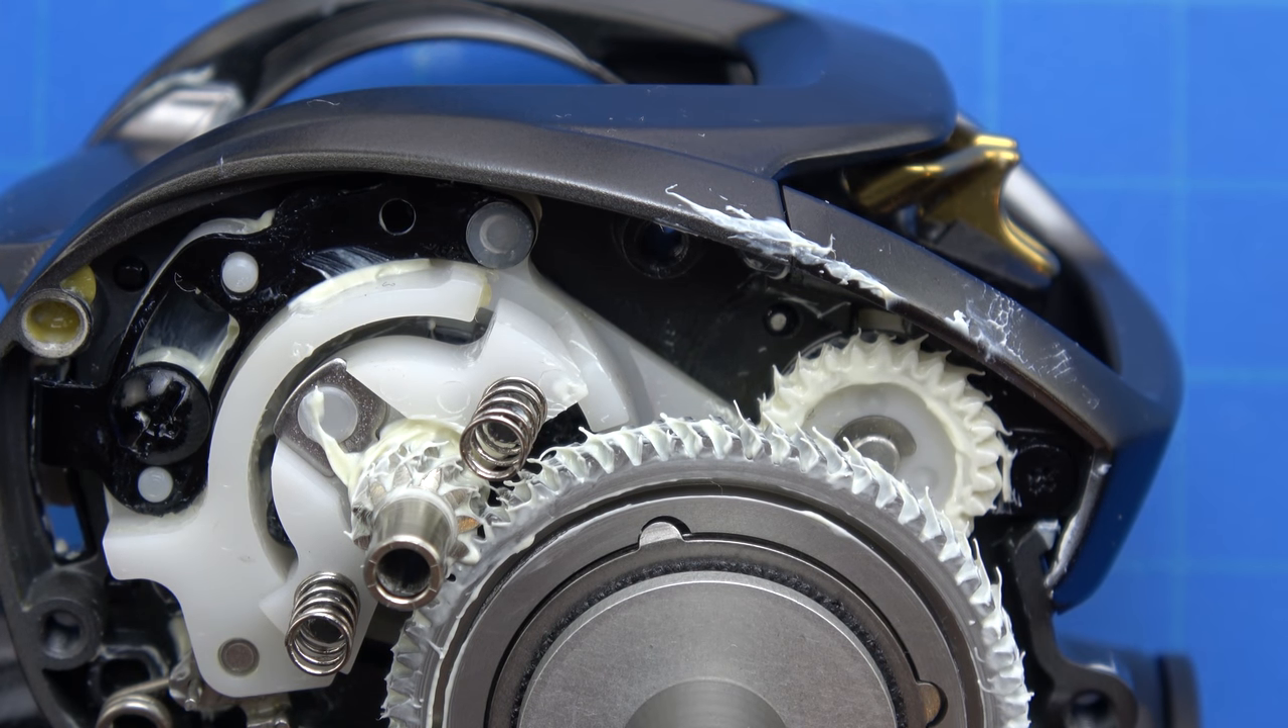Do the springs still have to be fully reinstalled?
No.